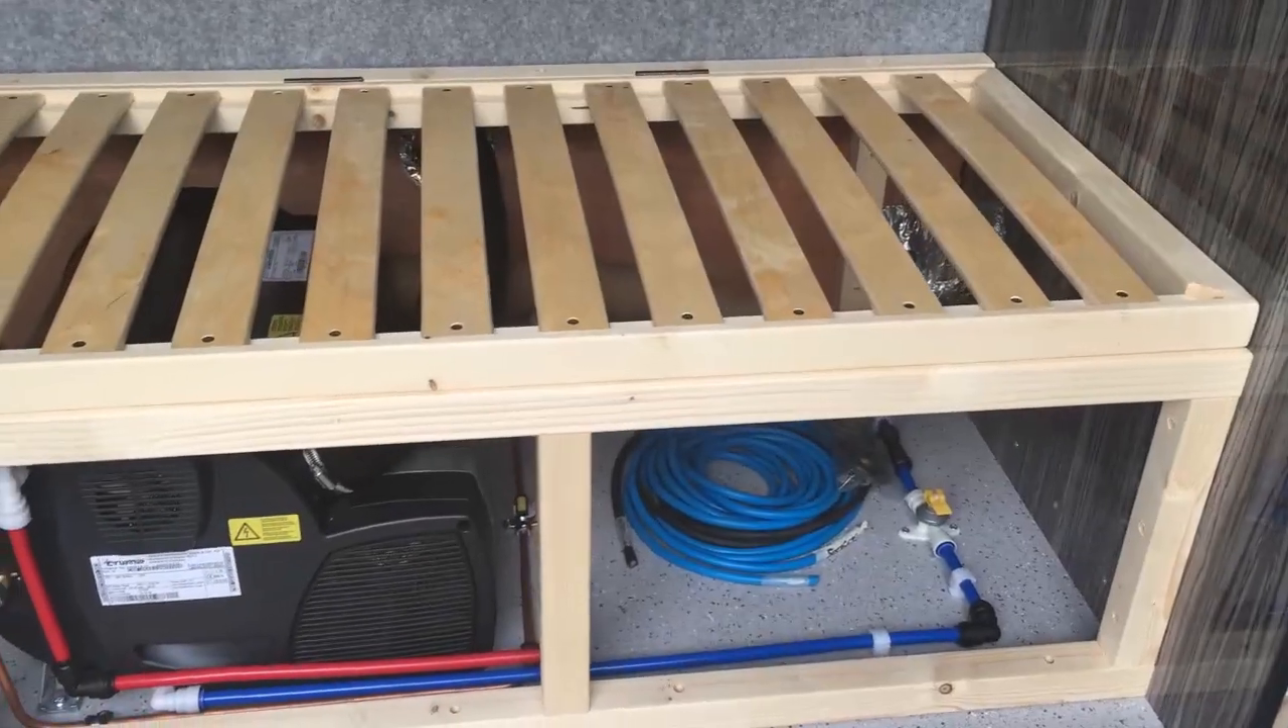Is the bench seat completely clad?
No.